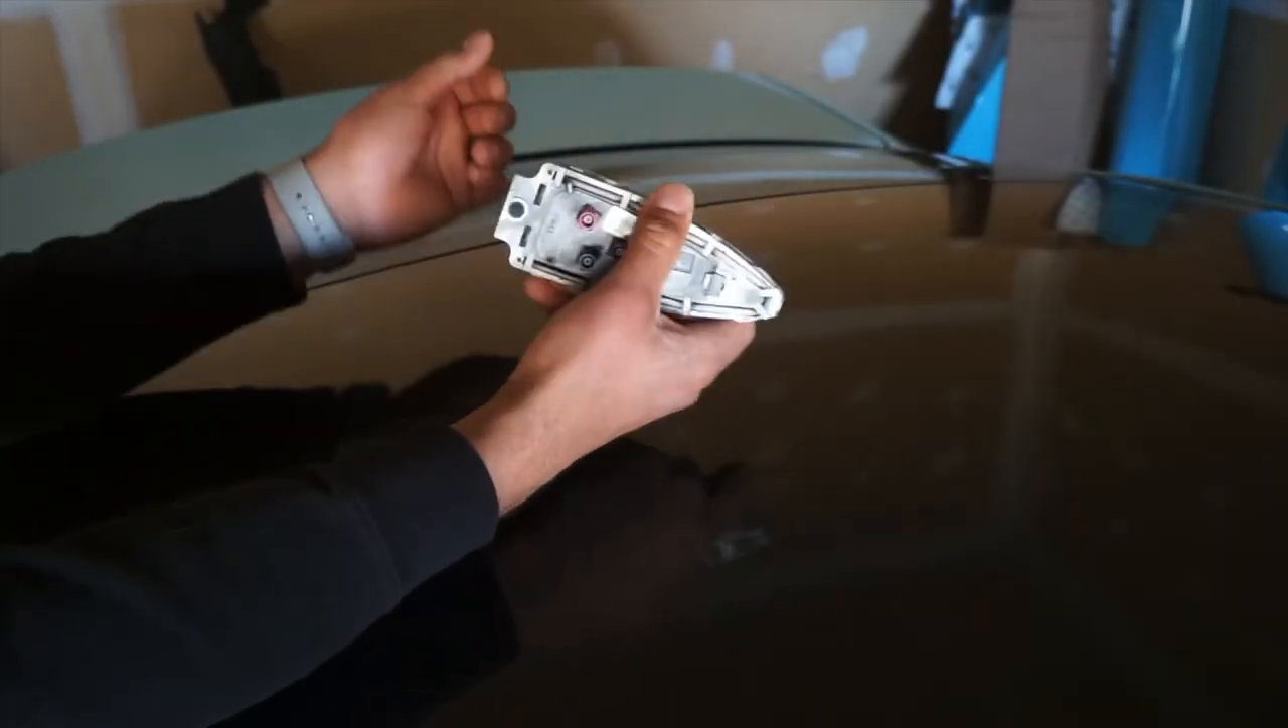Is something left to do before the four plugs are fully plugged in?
Yes.